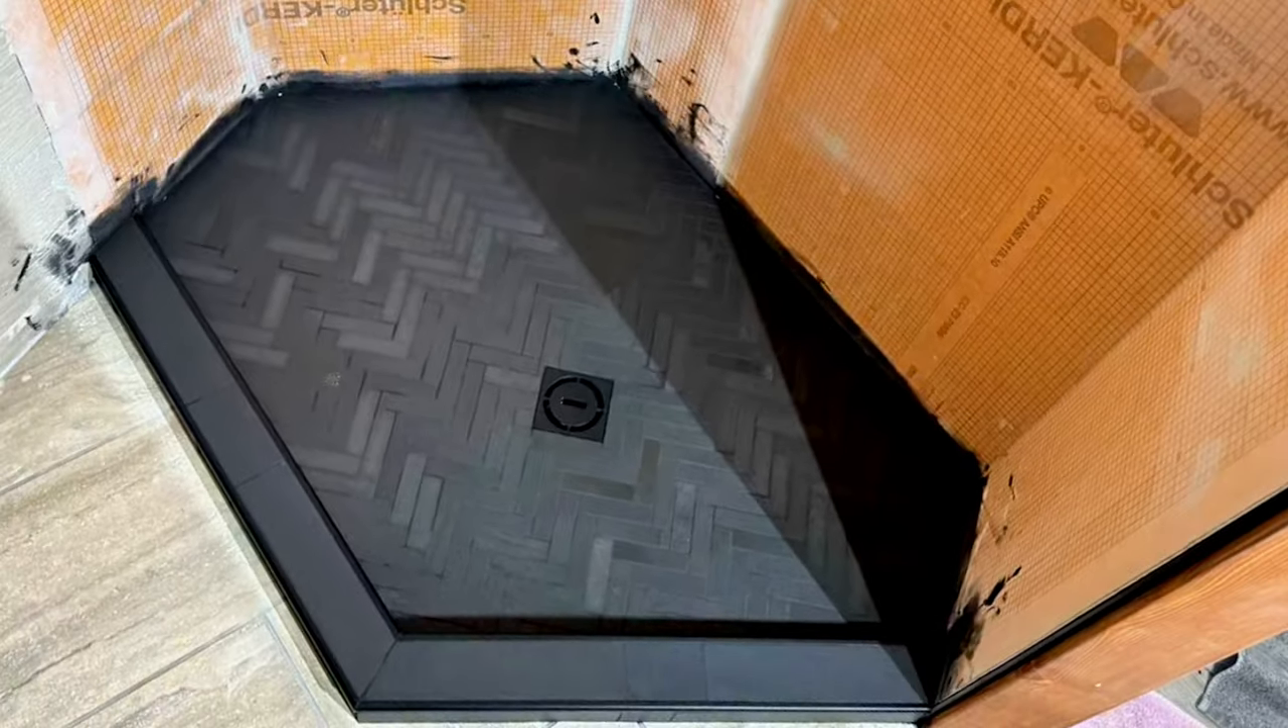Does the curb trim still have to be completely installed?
No.